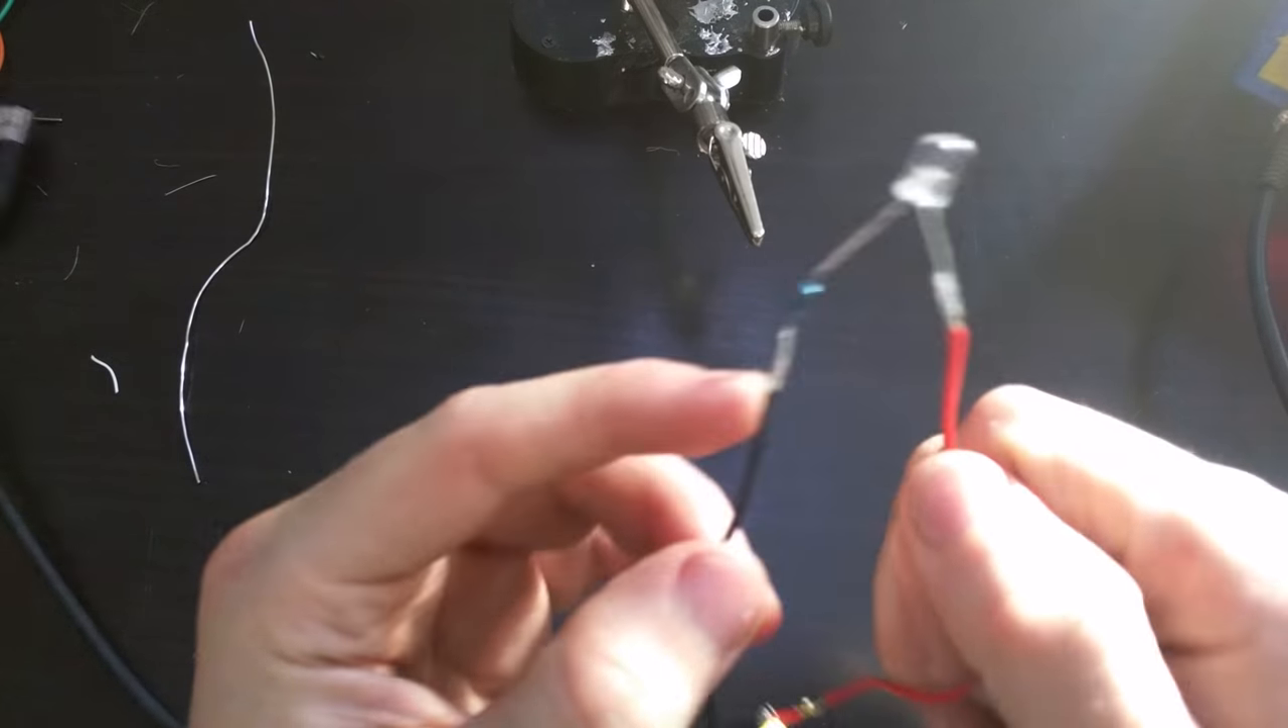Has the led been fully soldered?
Yes.